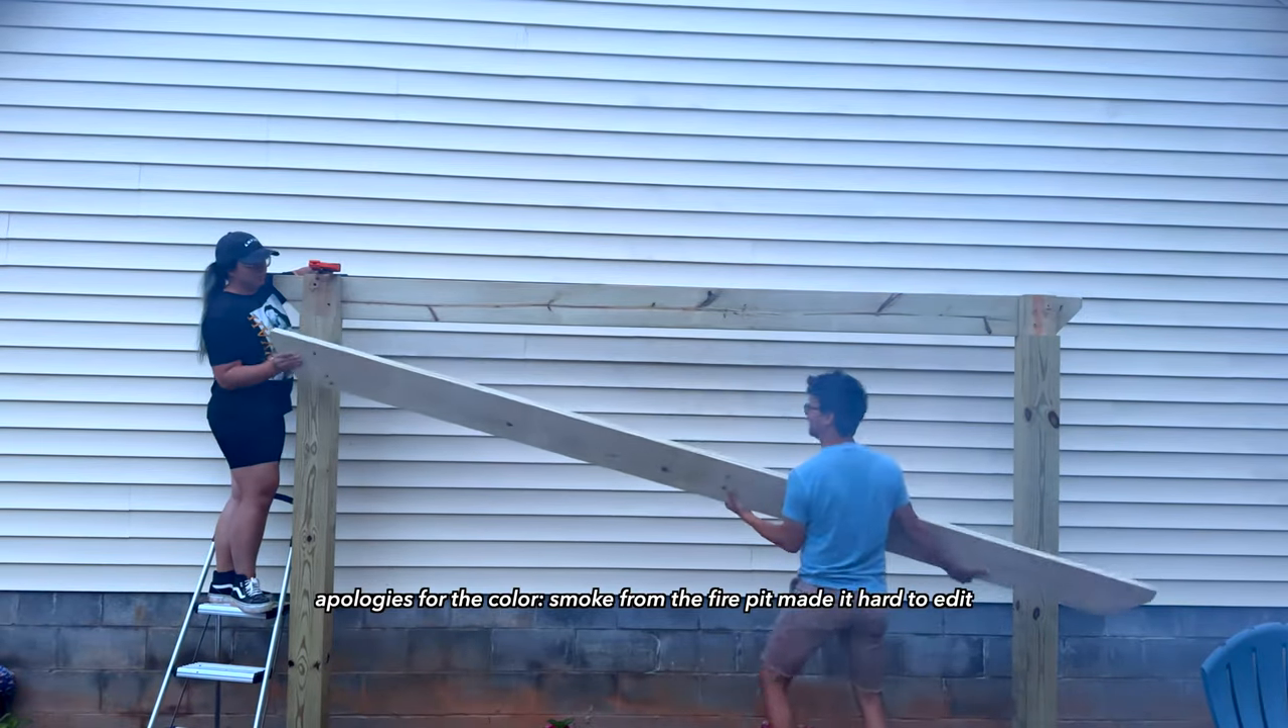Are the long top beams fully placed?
No.